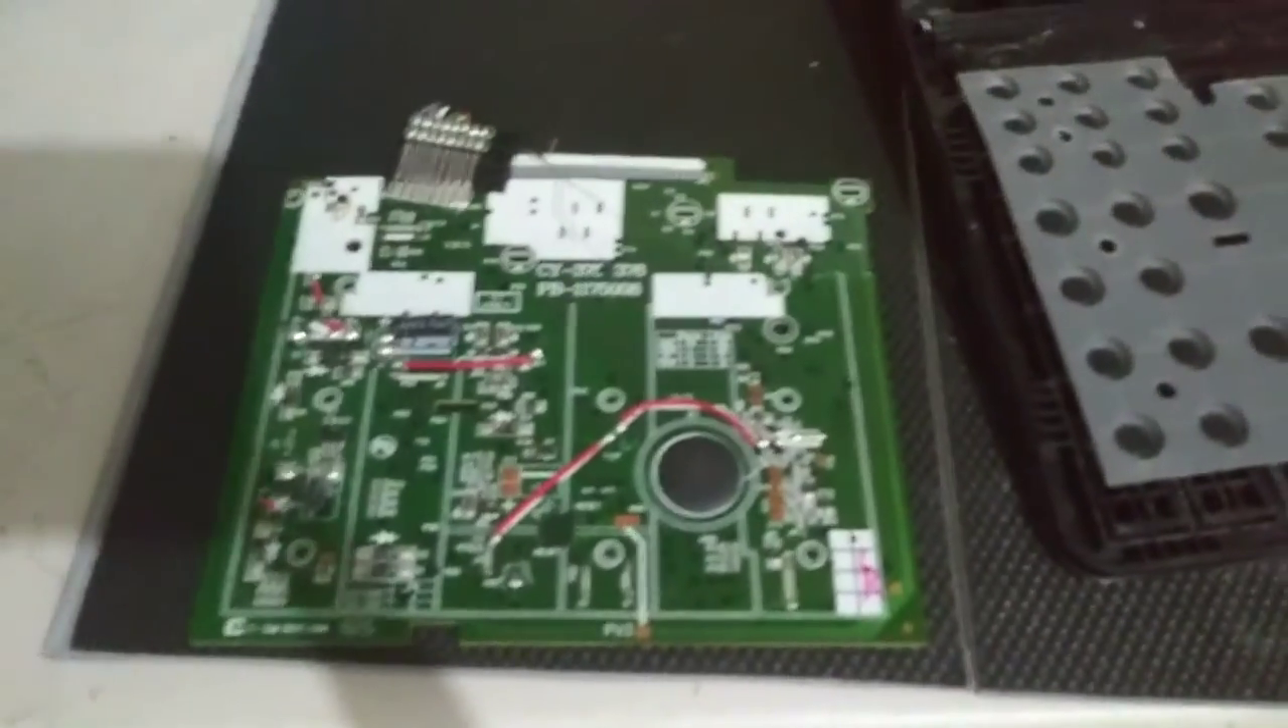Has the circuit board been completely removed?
Yes.